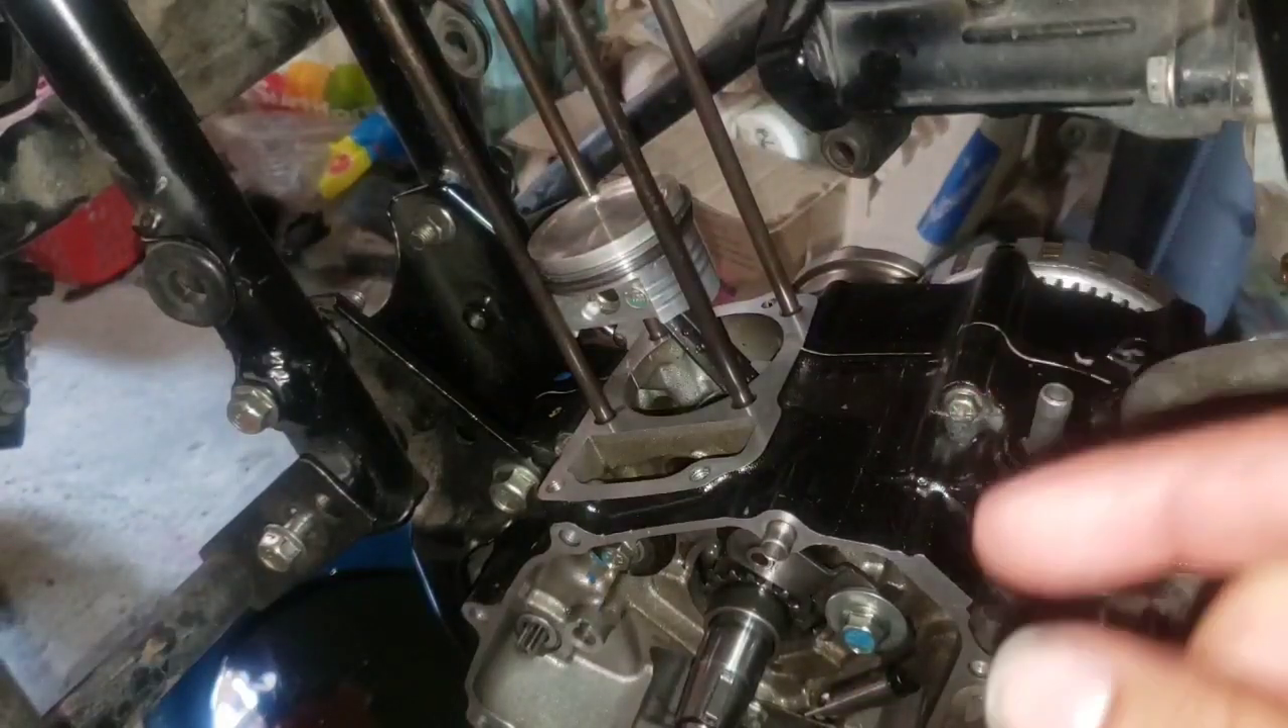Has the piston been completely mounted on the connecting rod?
Yes.